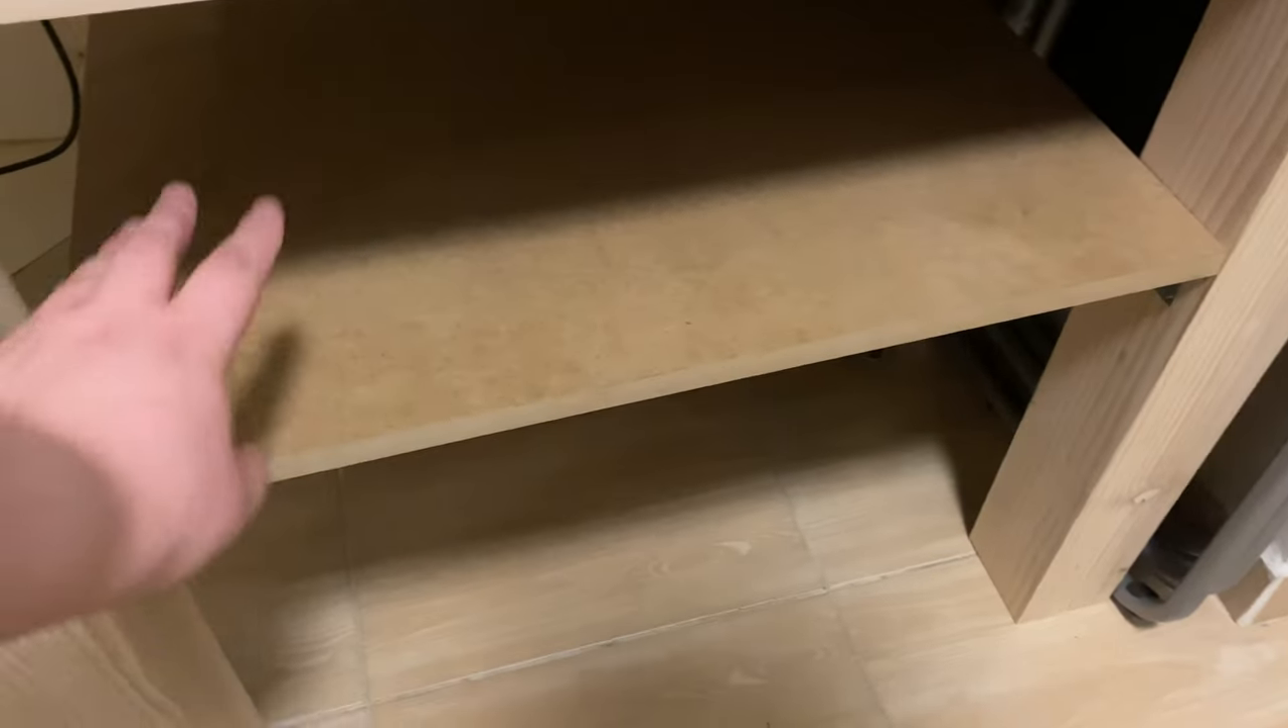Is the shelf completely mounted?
Yes.